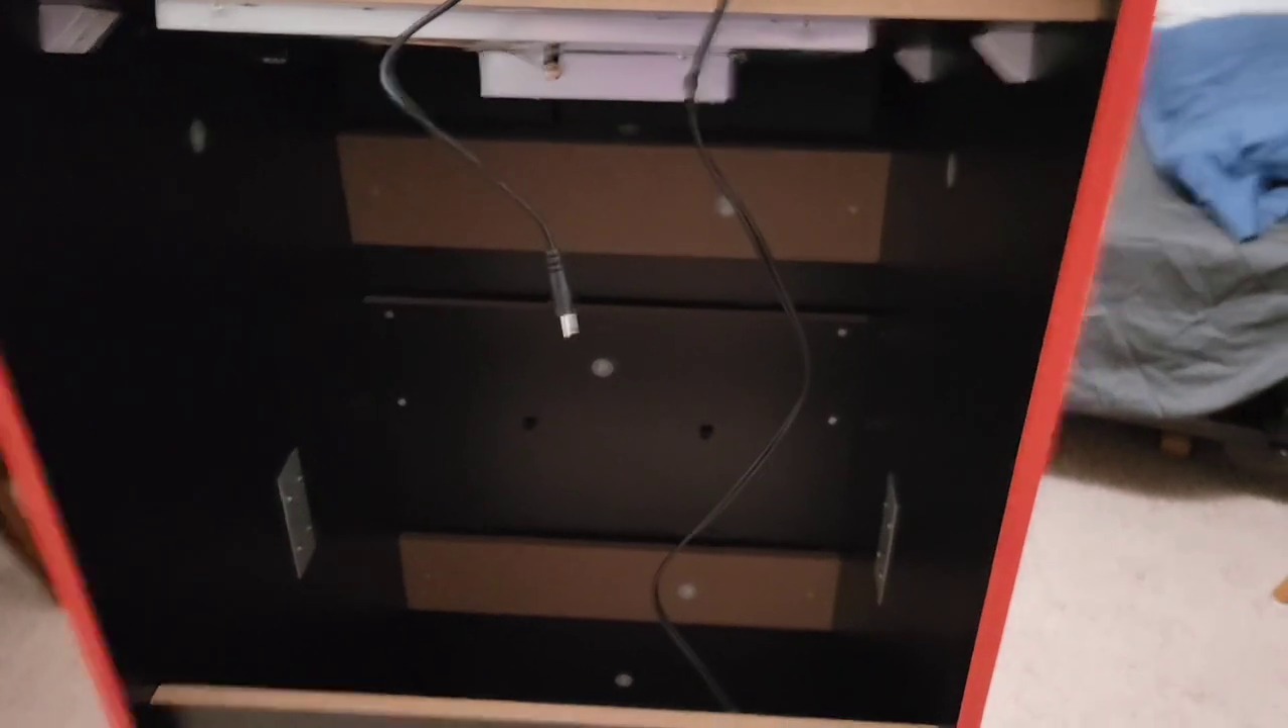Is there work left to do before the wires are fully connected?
Yes.